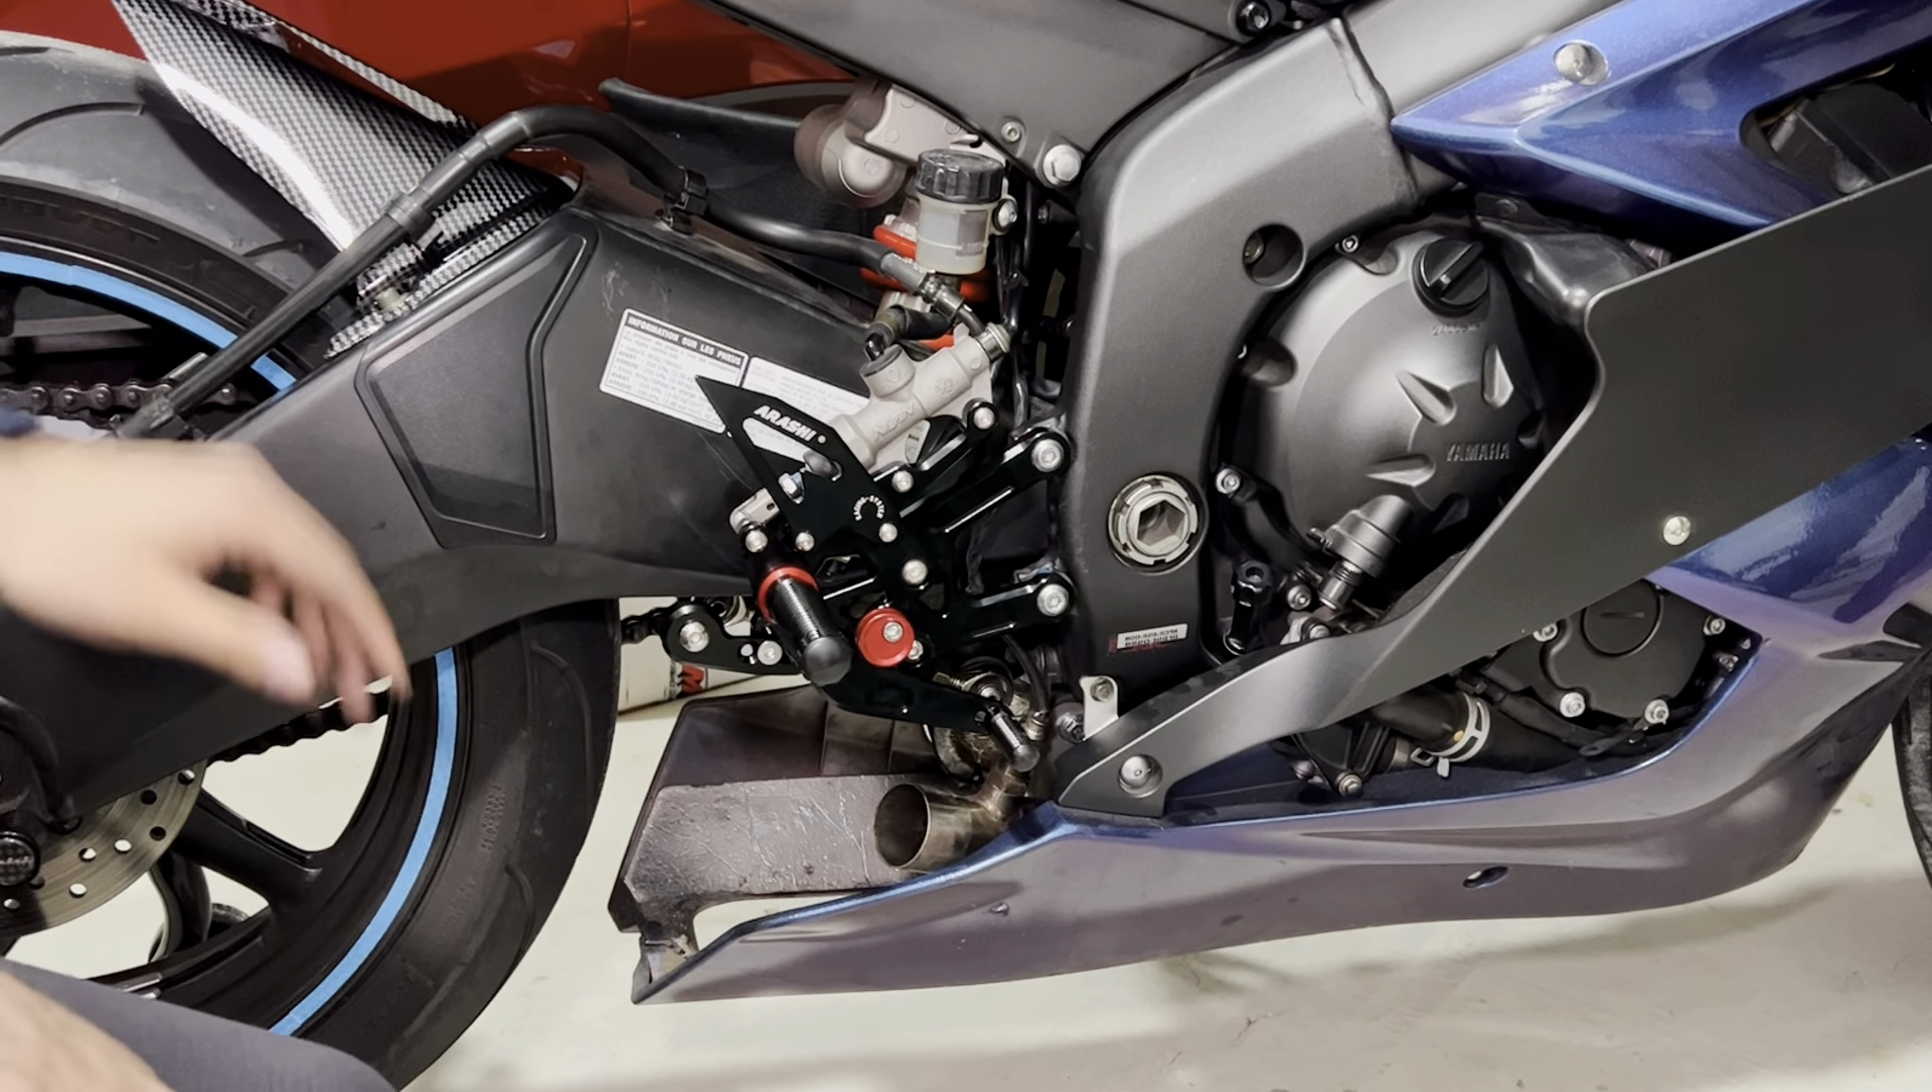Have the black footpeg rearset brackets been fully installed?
Yes.